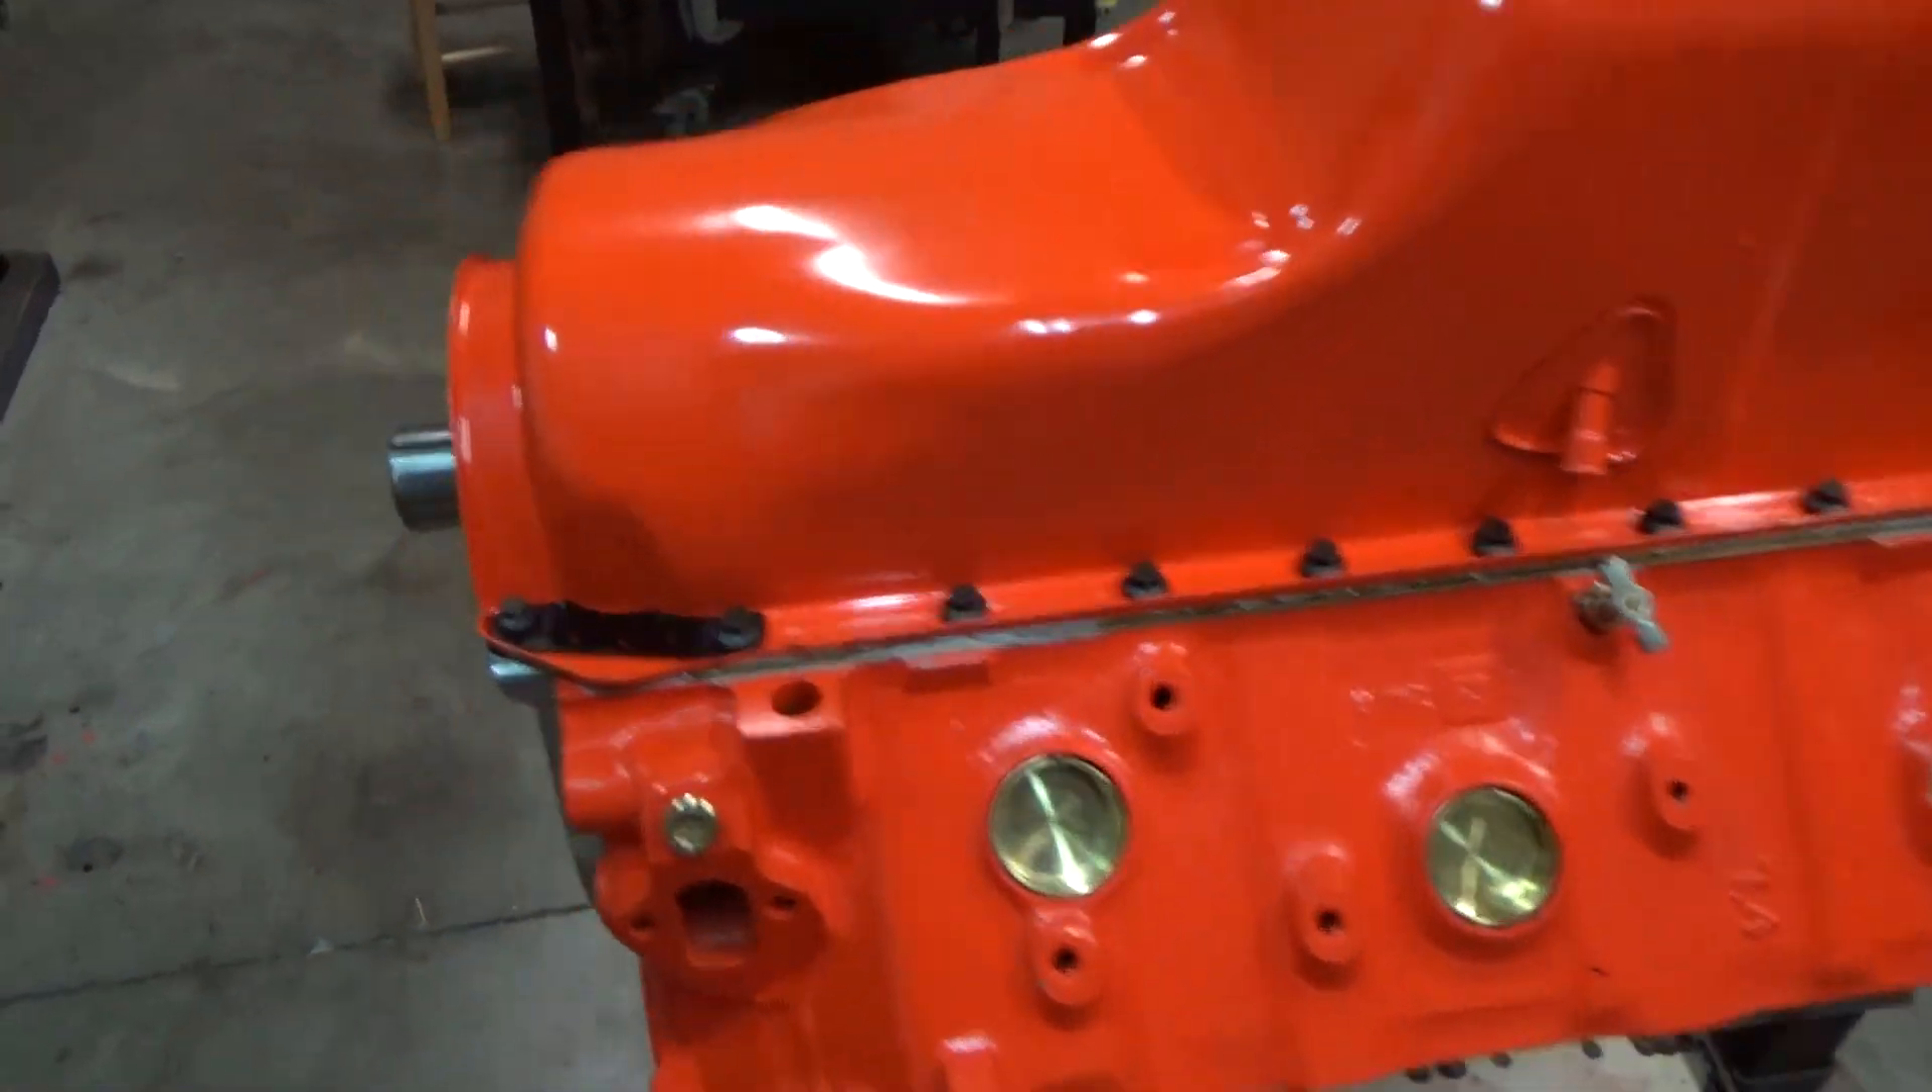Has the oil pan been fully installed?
Yes.